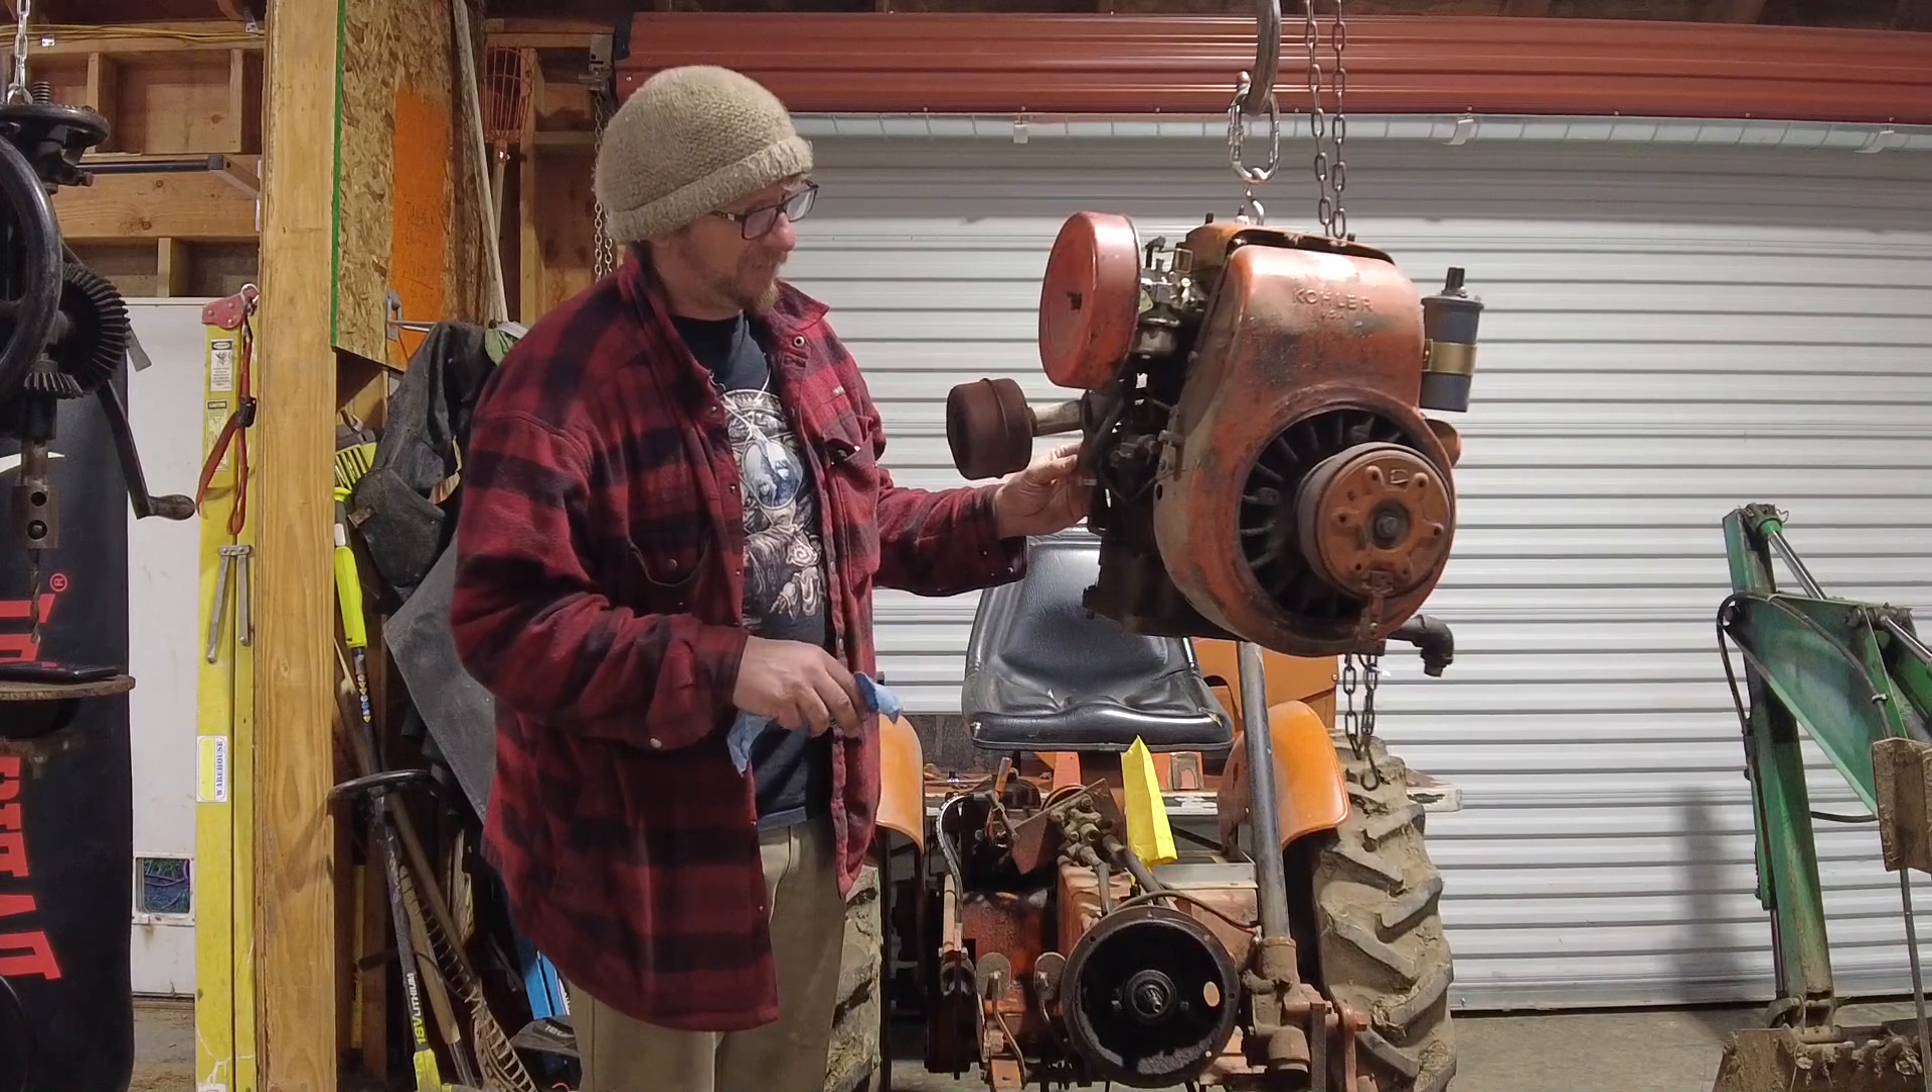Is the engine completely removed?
Yes.